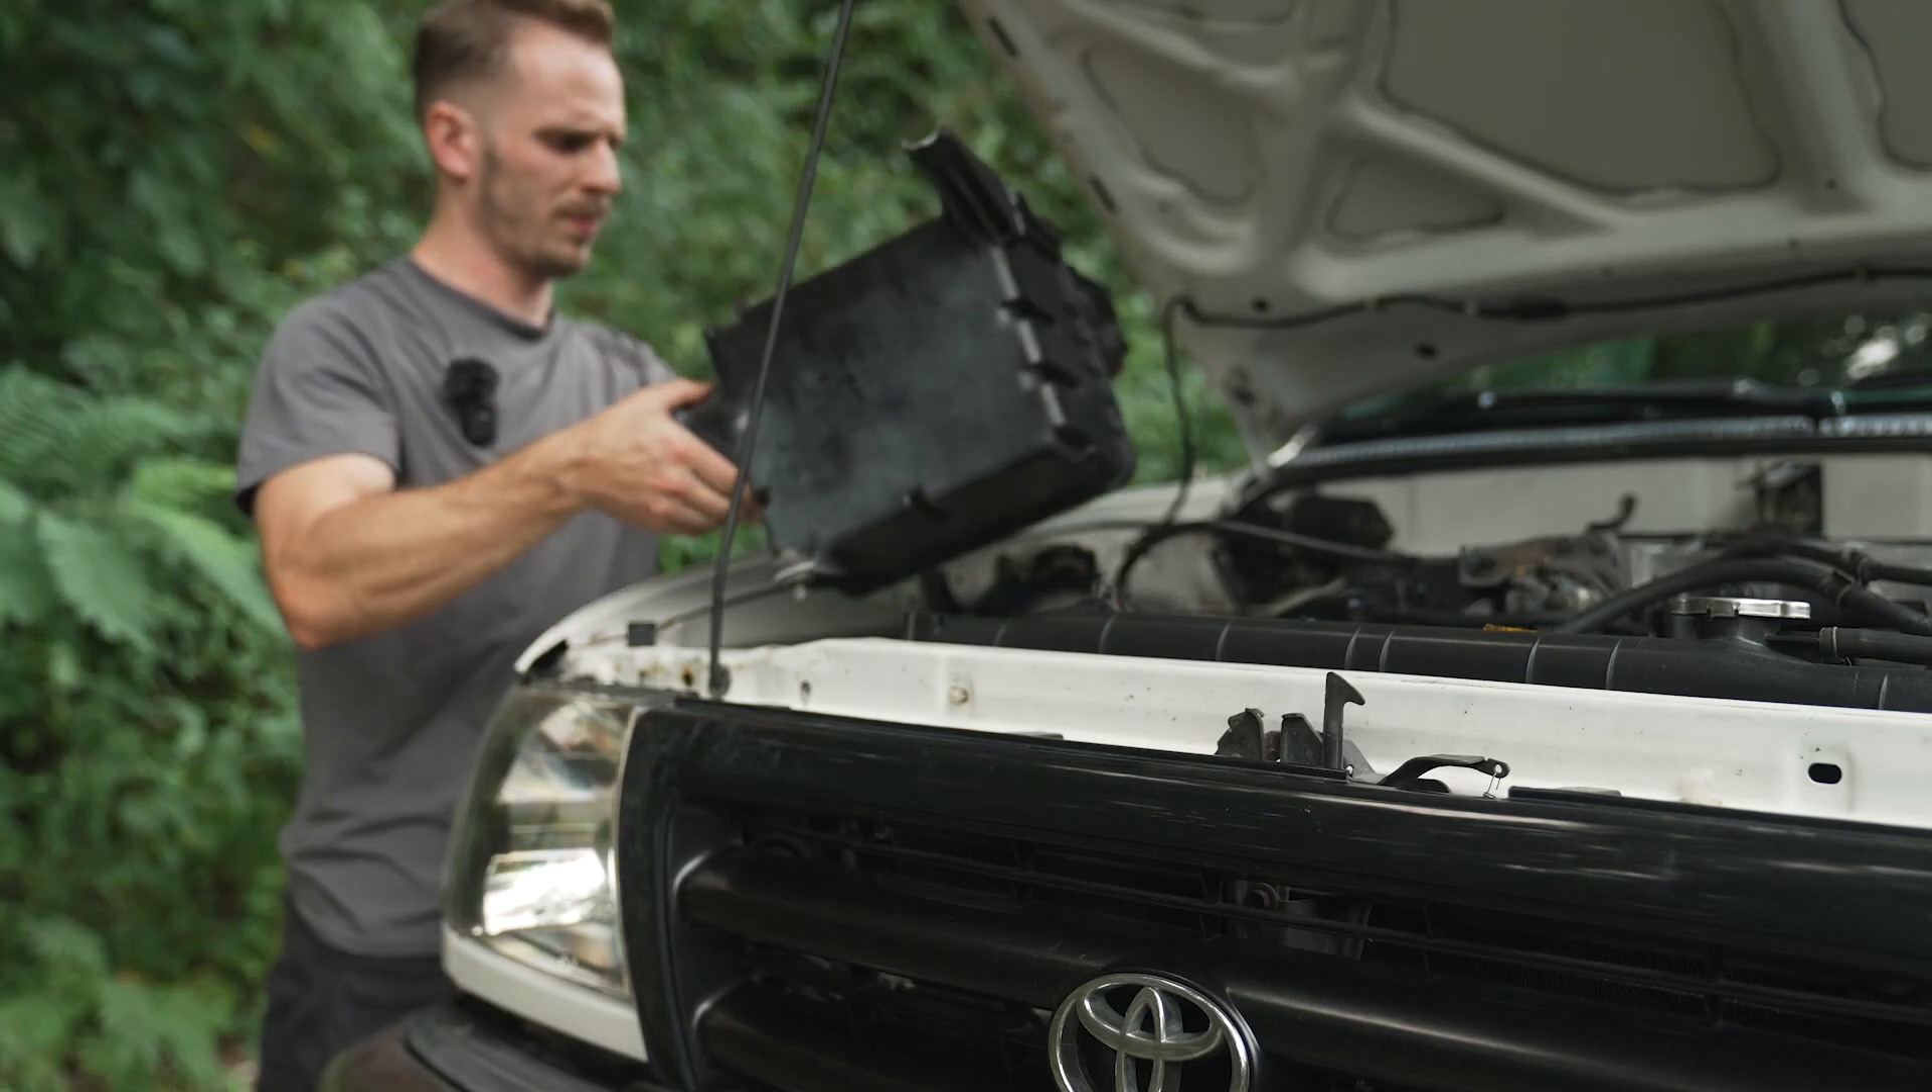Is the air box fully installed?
No.